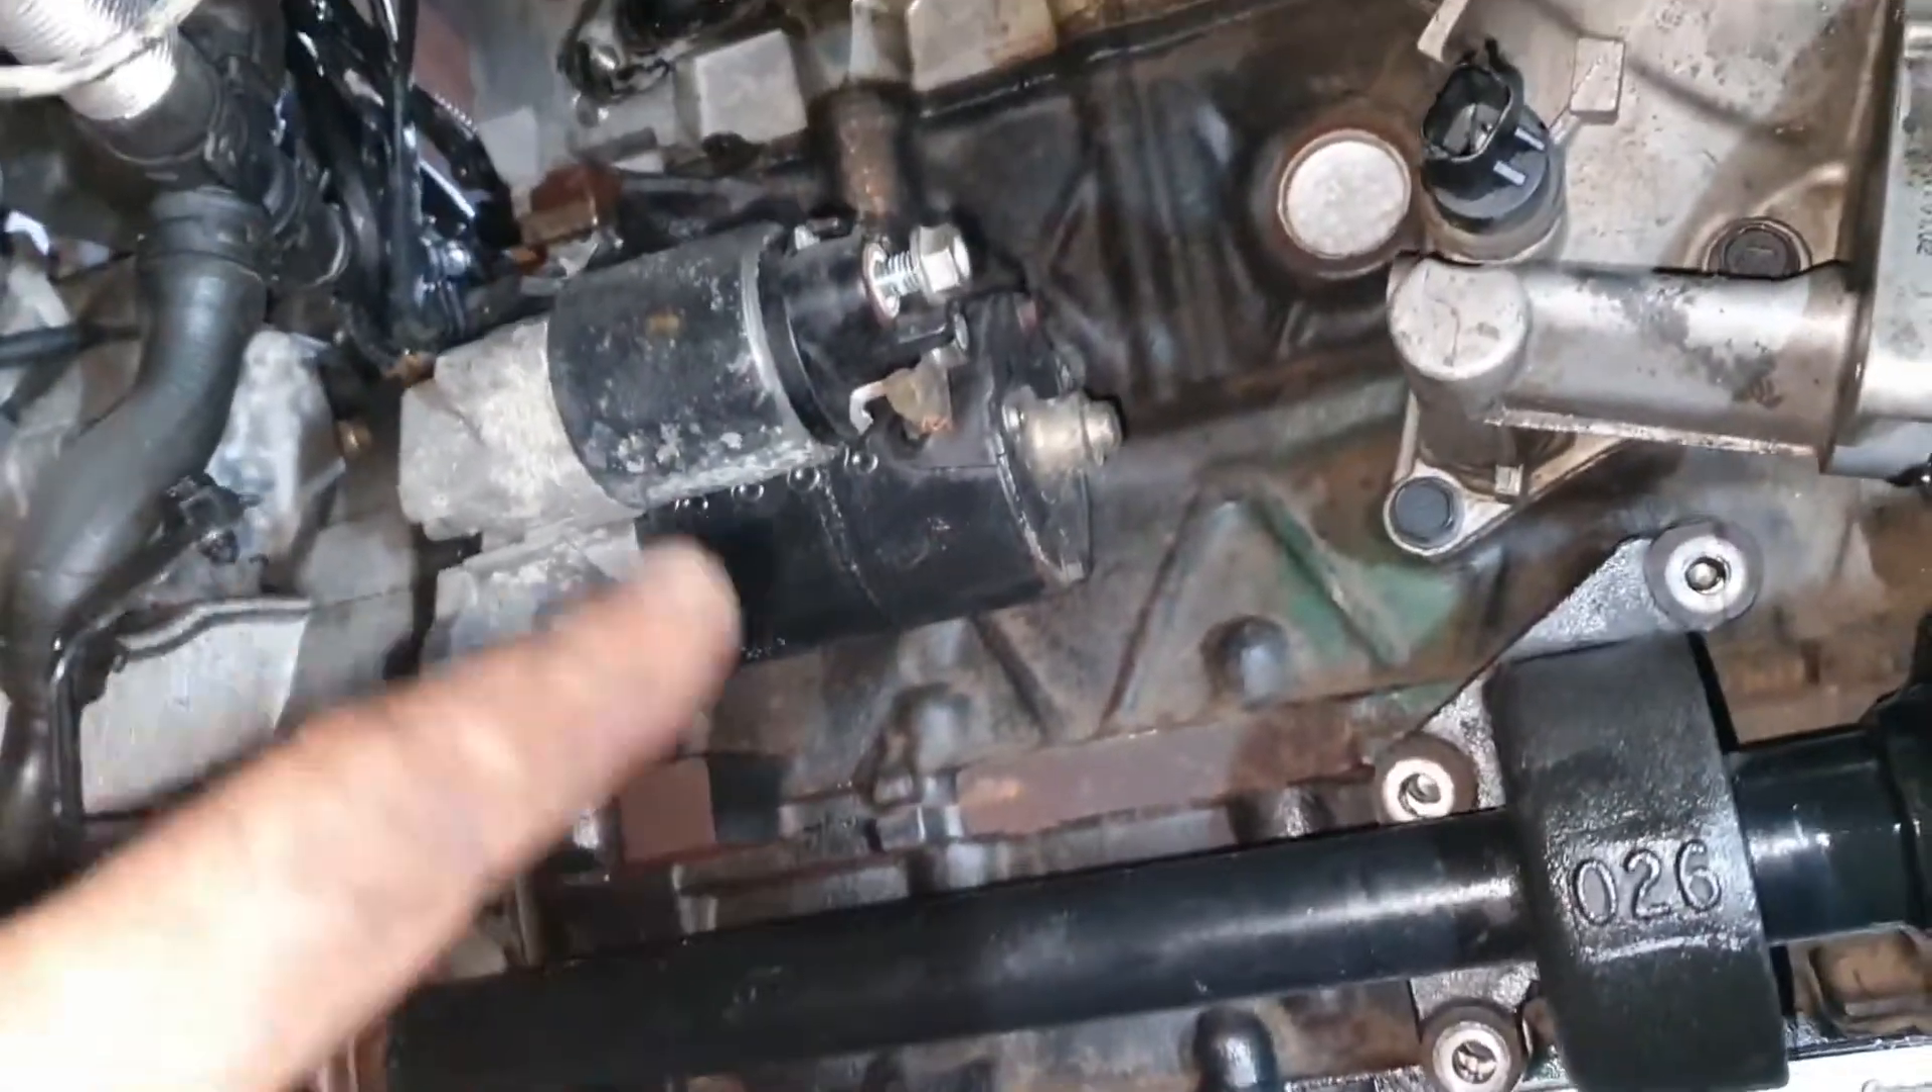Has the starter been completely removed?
No.